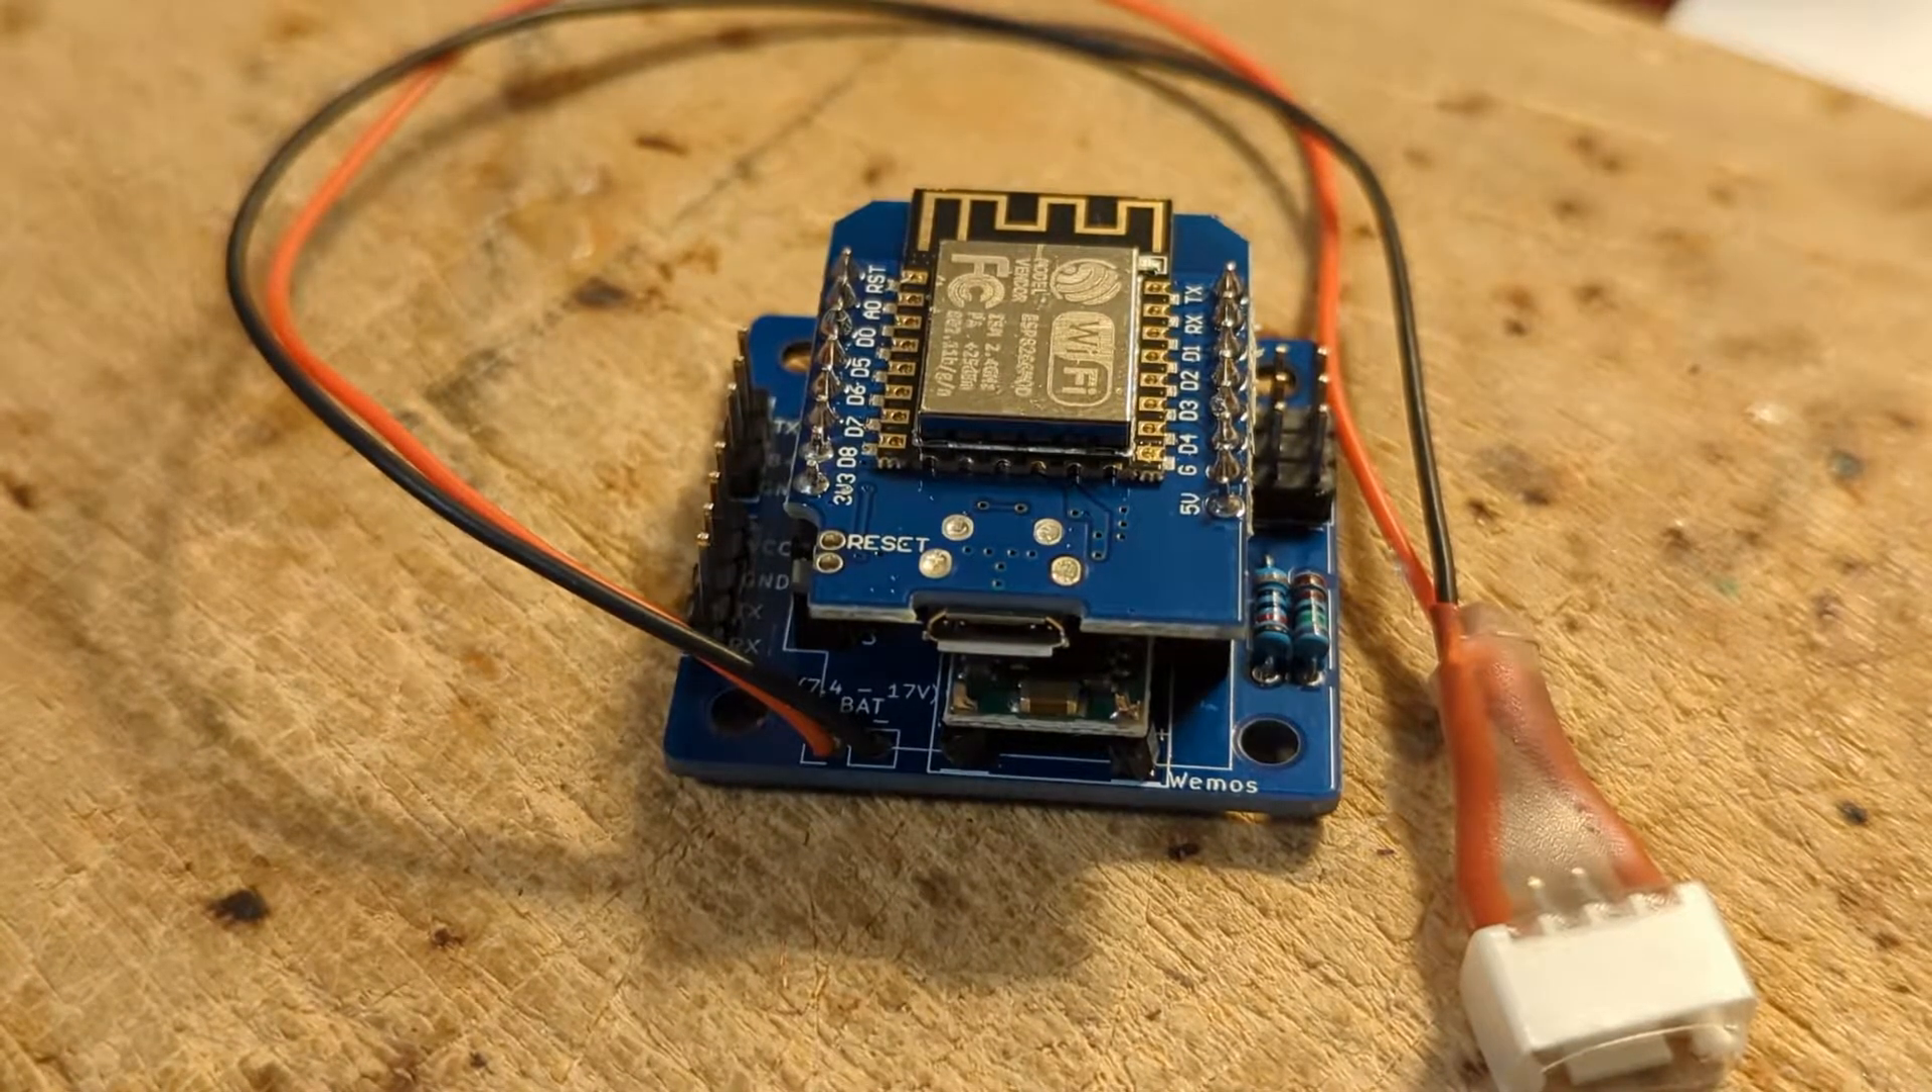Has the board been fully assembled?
Yes.